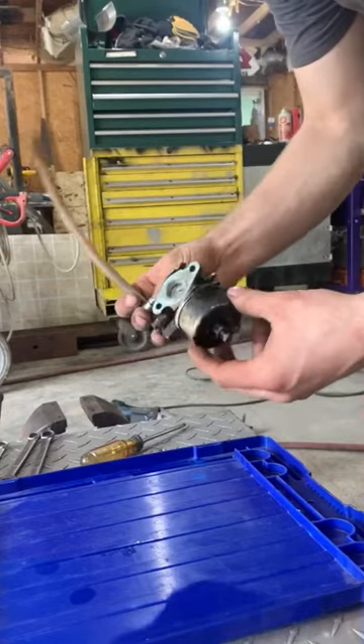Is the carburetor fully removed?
Yes.